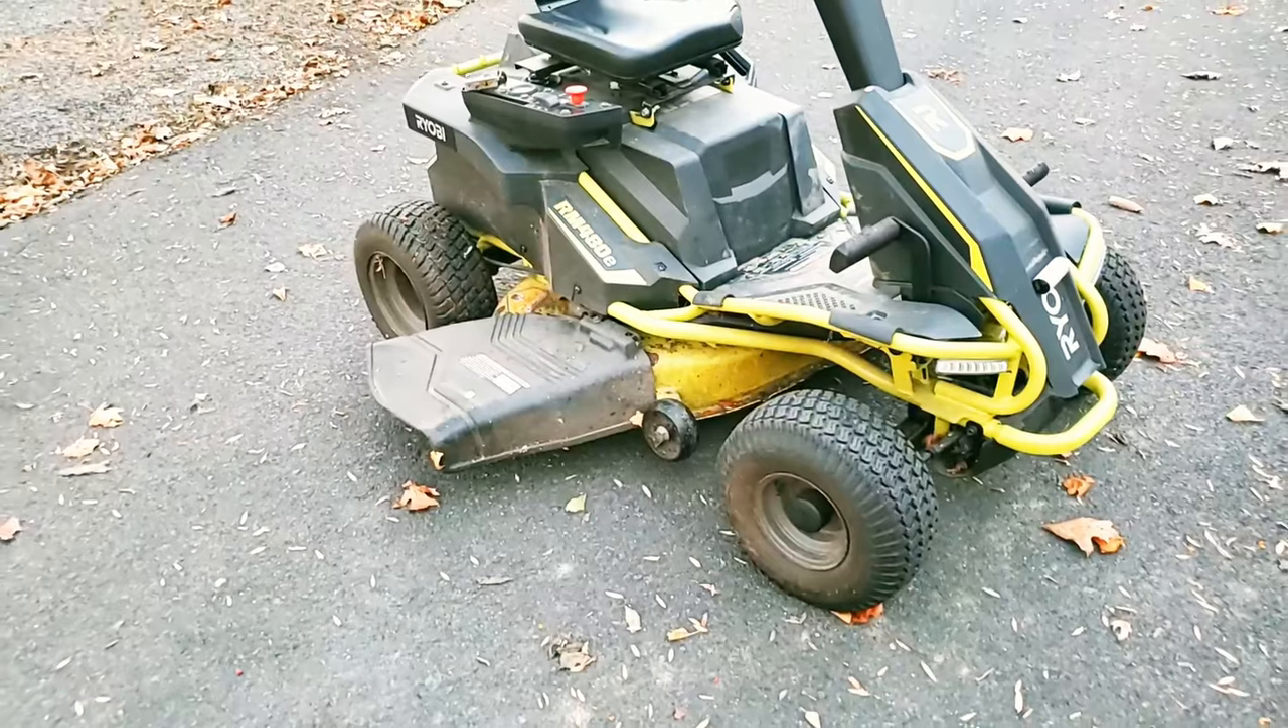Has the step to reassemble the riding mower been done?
Yes.